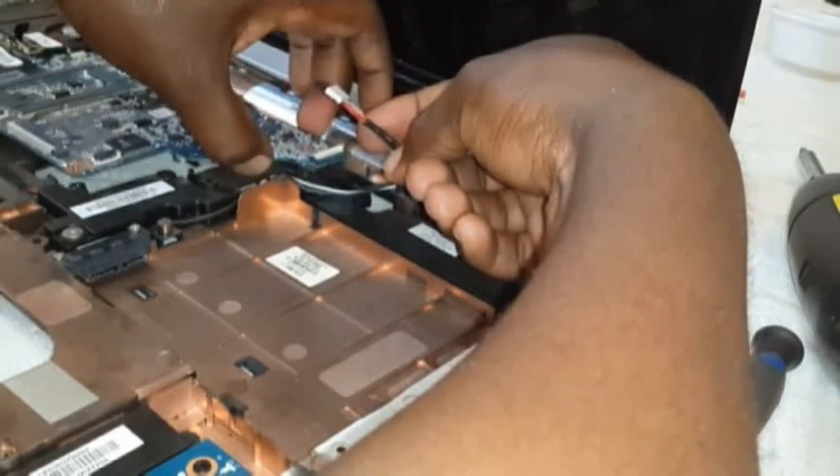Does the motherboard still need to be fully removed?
Yes.